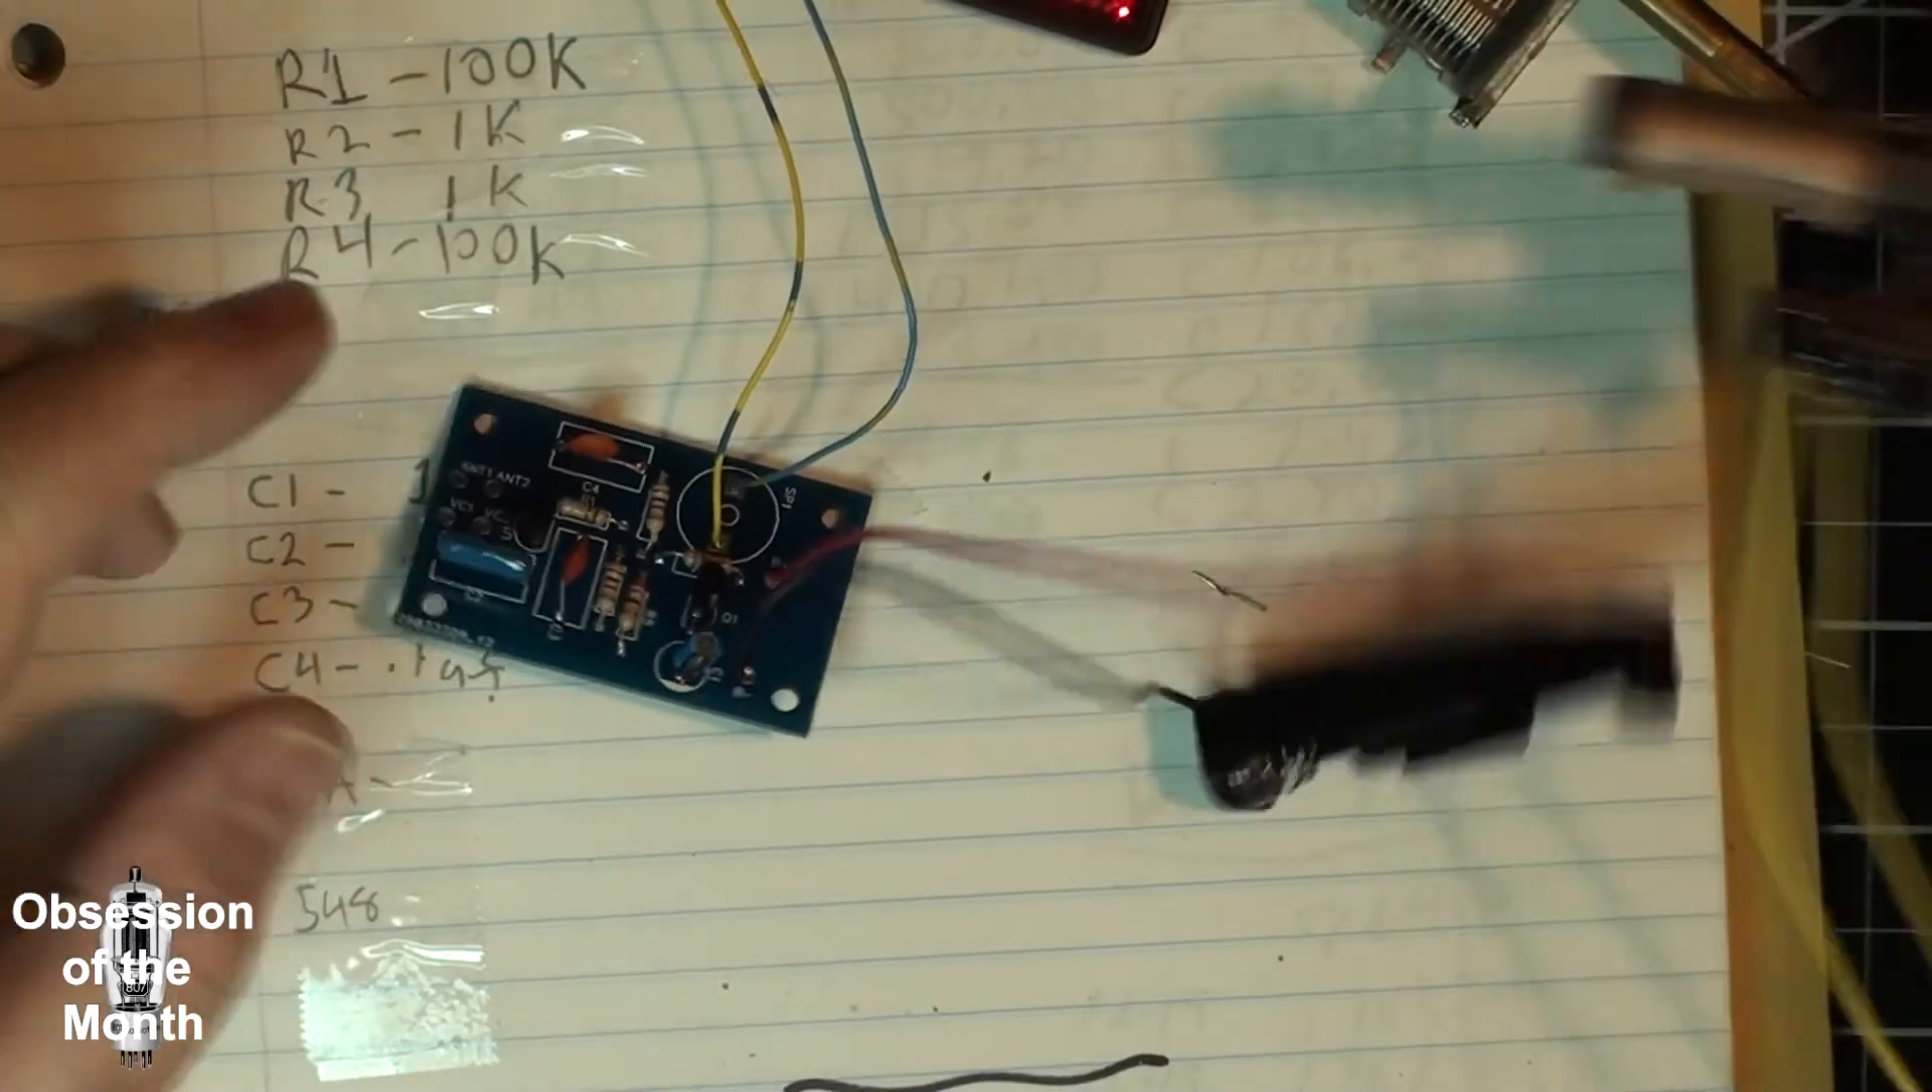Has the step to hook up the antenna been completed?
No.